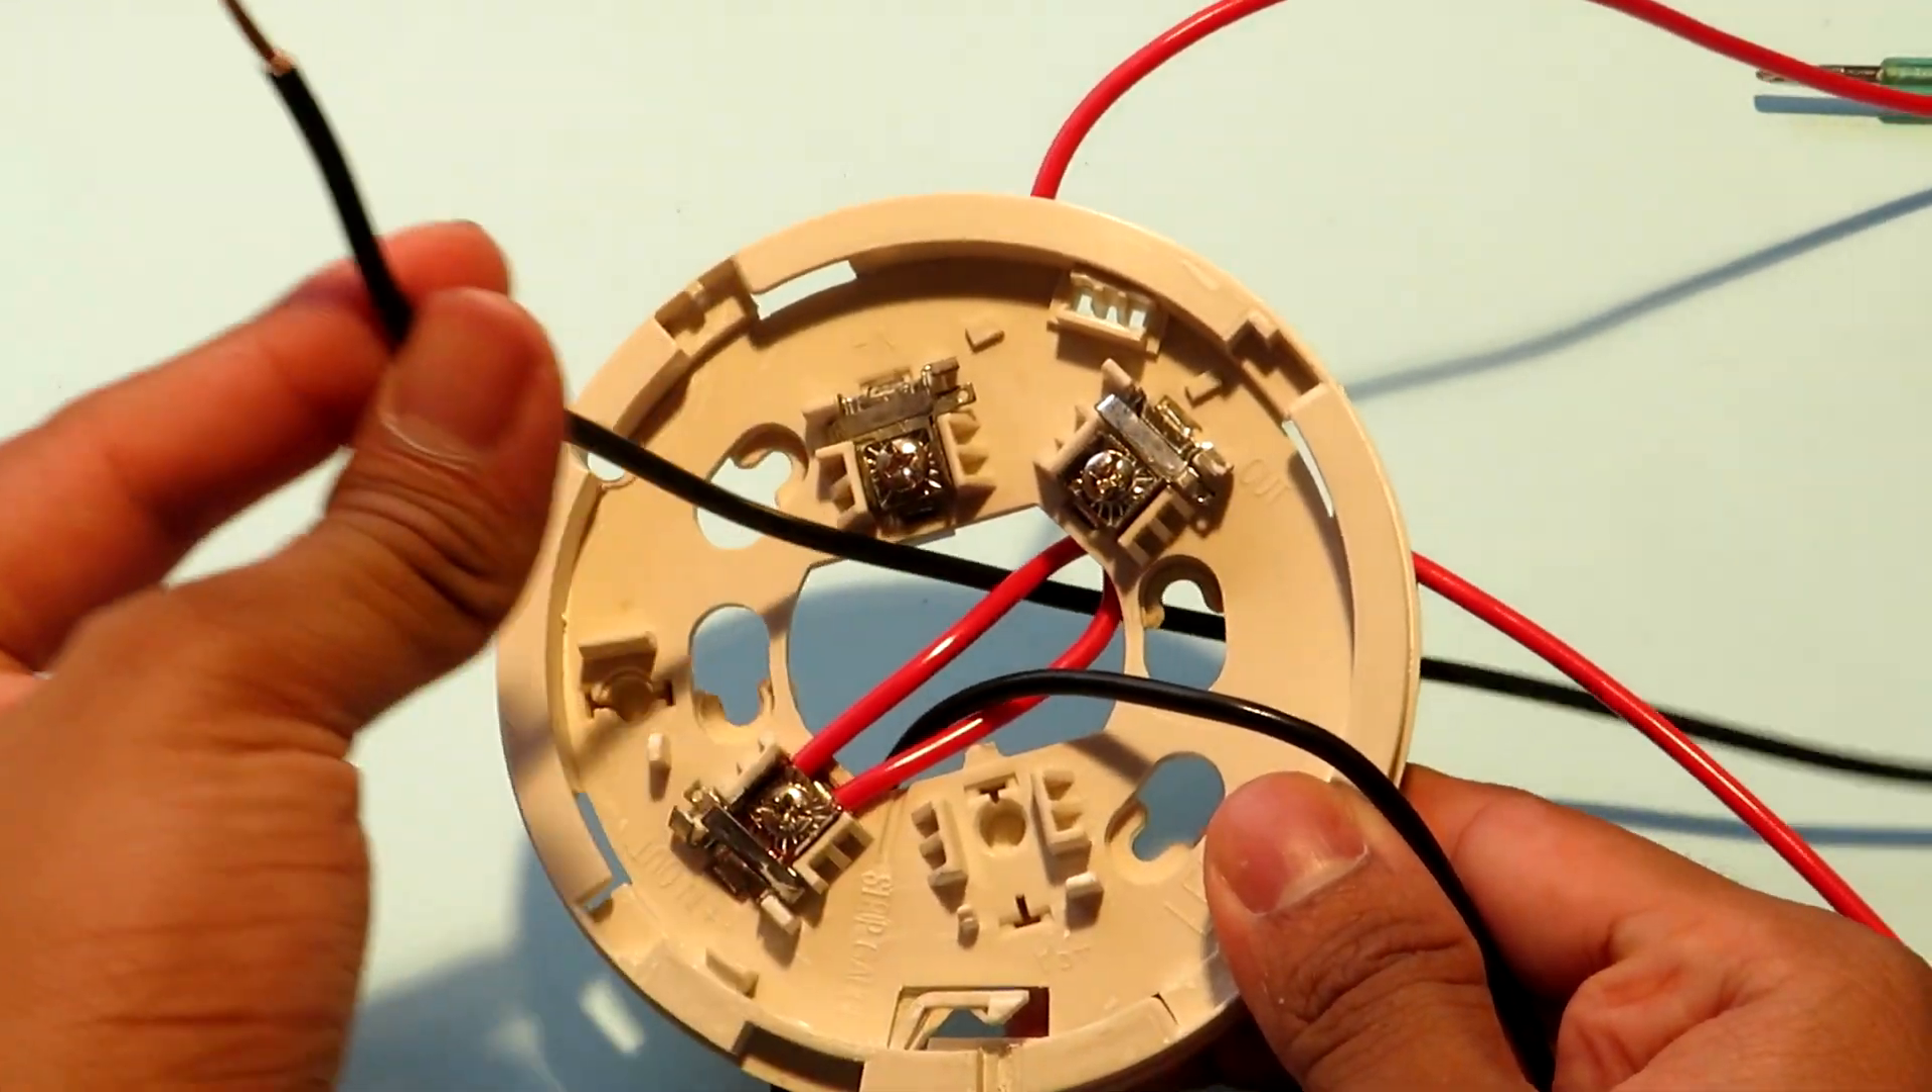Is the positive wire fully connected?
Yes.